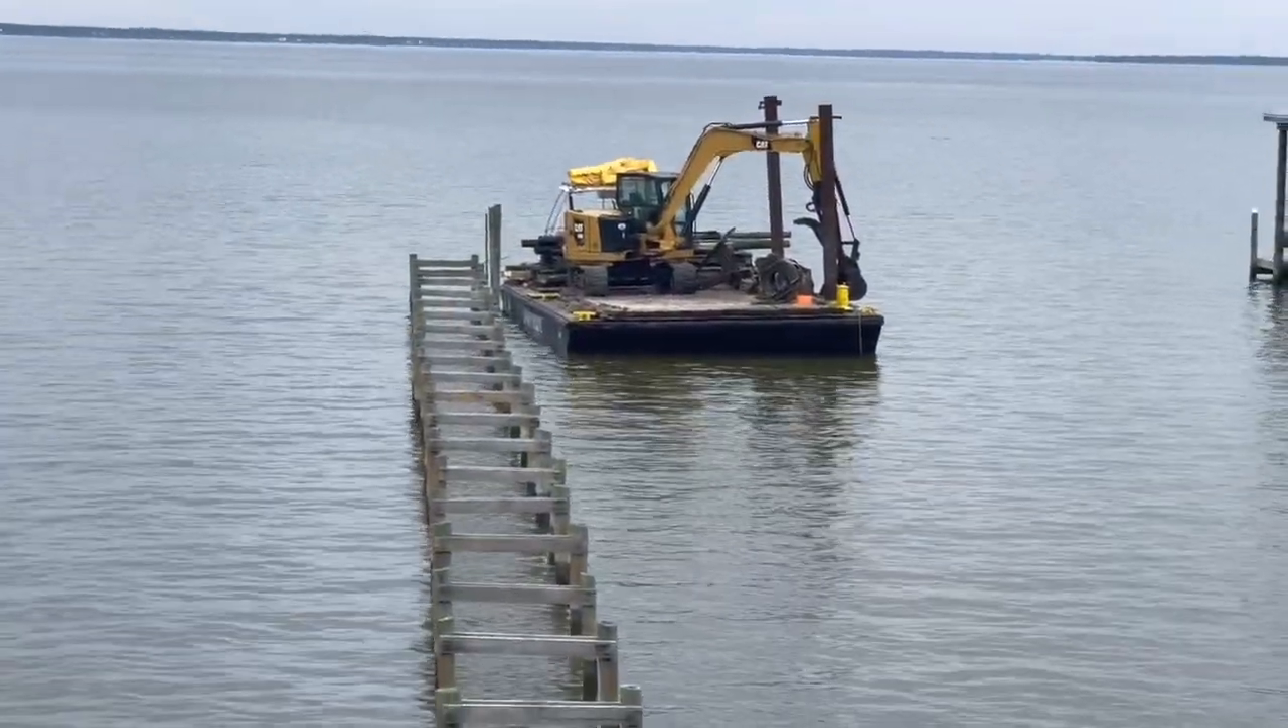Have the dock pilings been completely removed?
No.